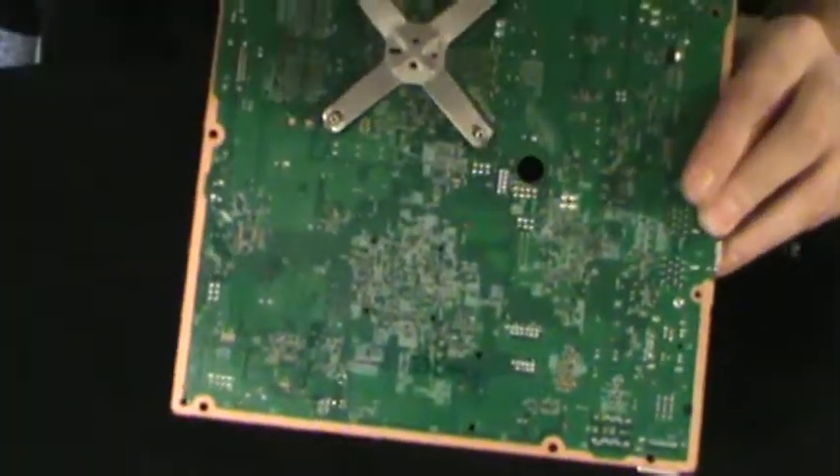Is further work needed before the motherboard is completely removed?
No.